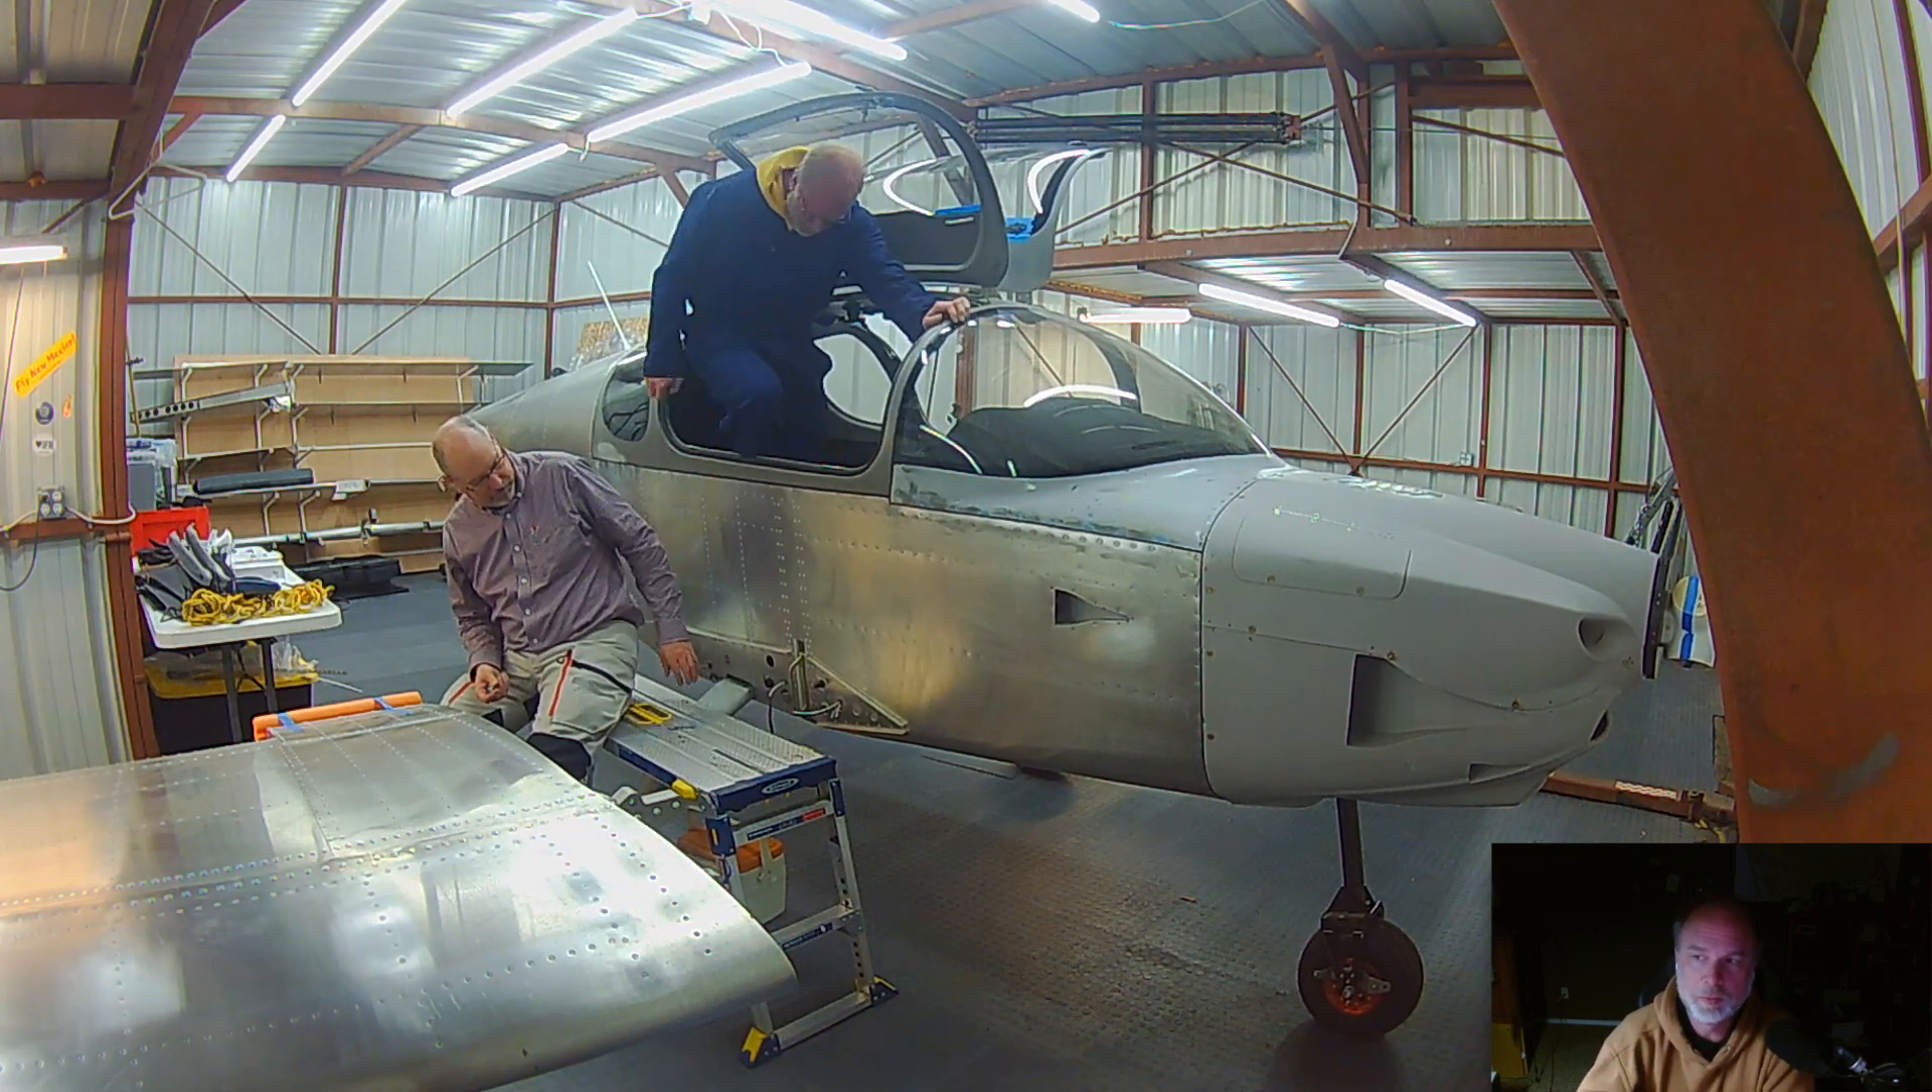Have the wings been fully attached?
No.